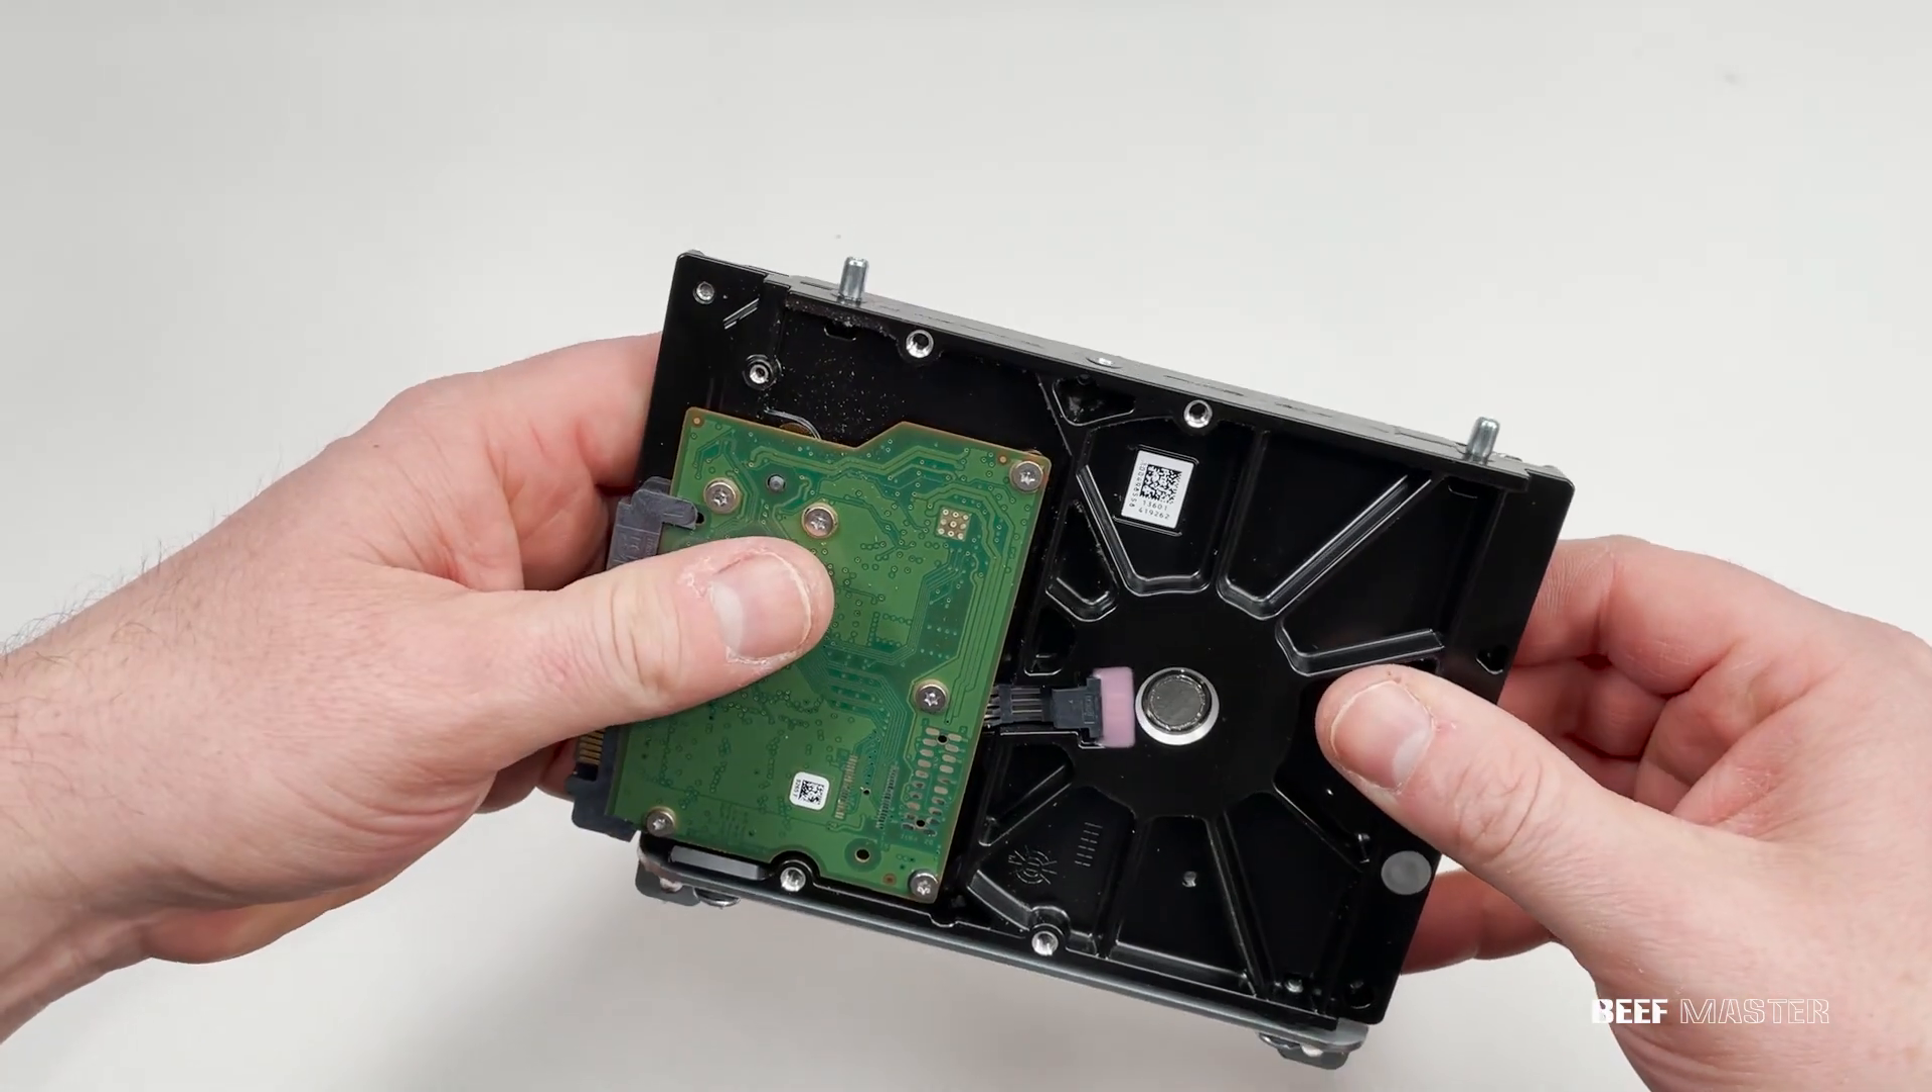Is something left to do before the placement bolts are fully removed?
Yes.